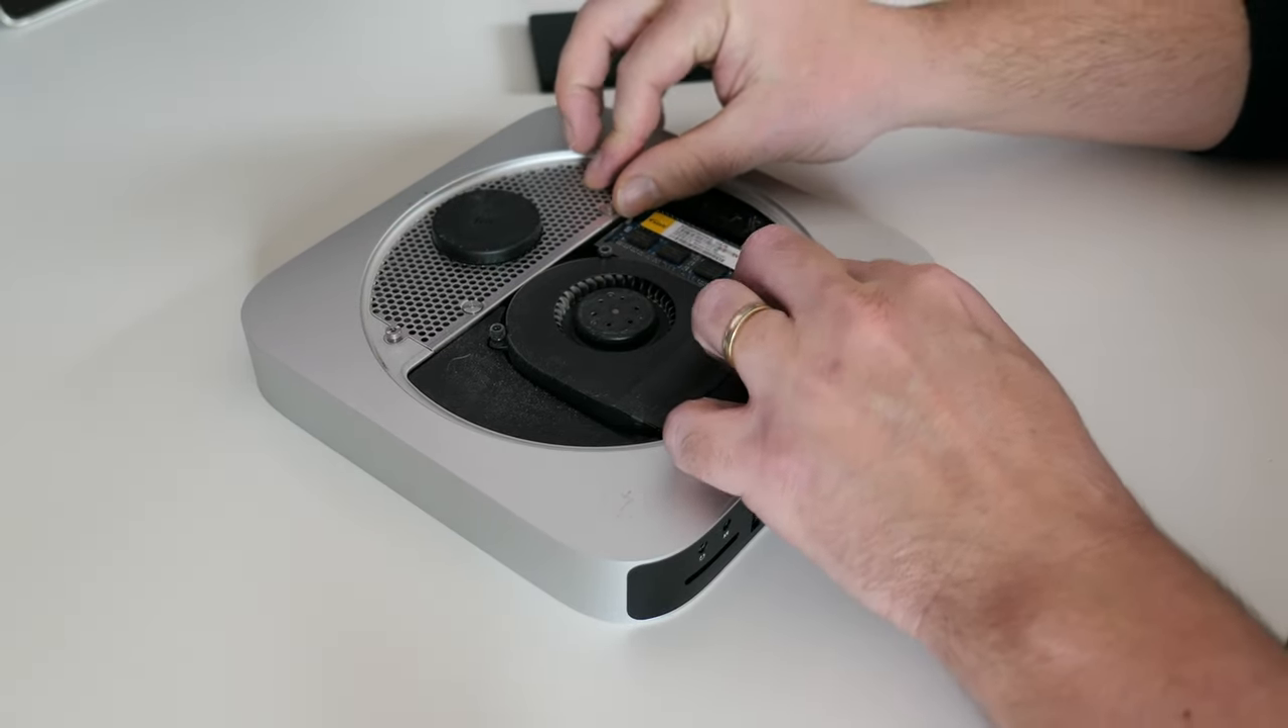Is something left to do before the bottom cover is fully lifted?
No.